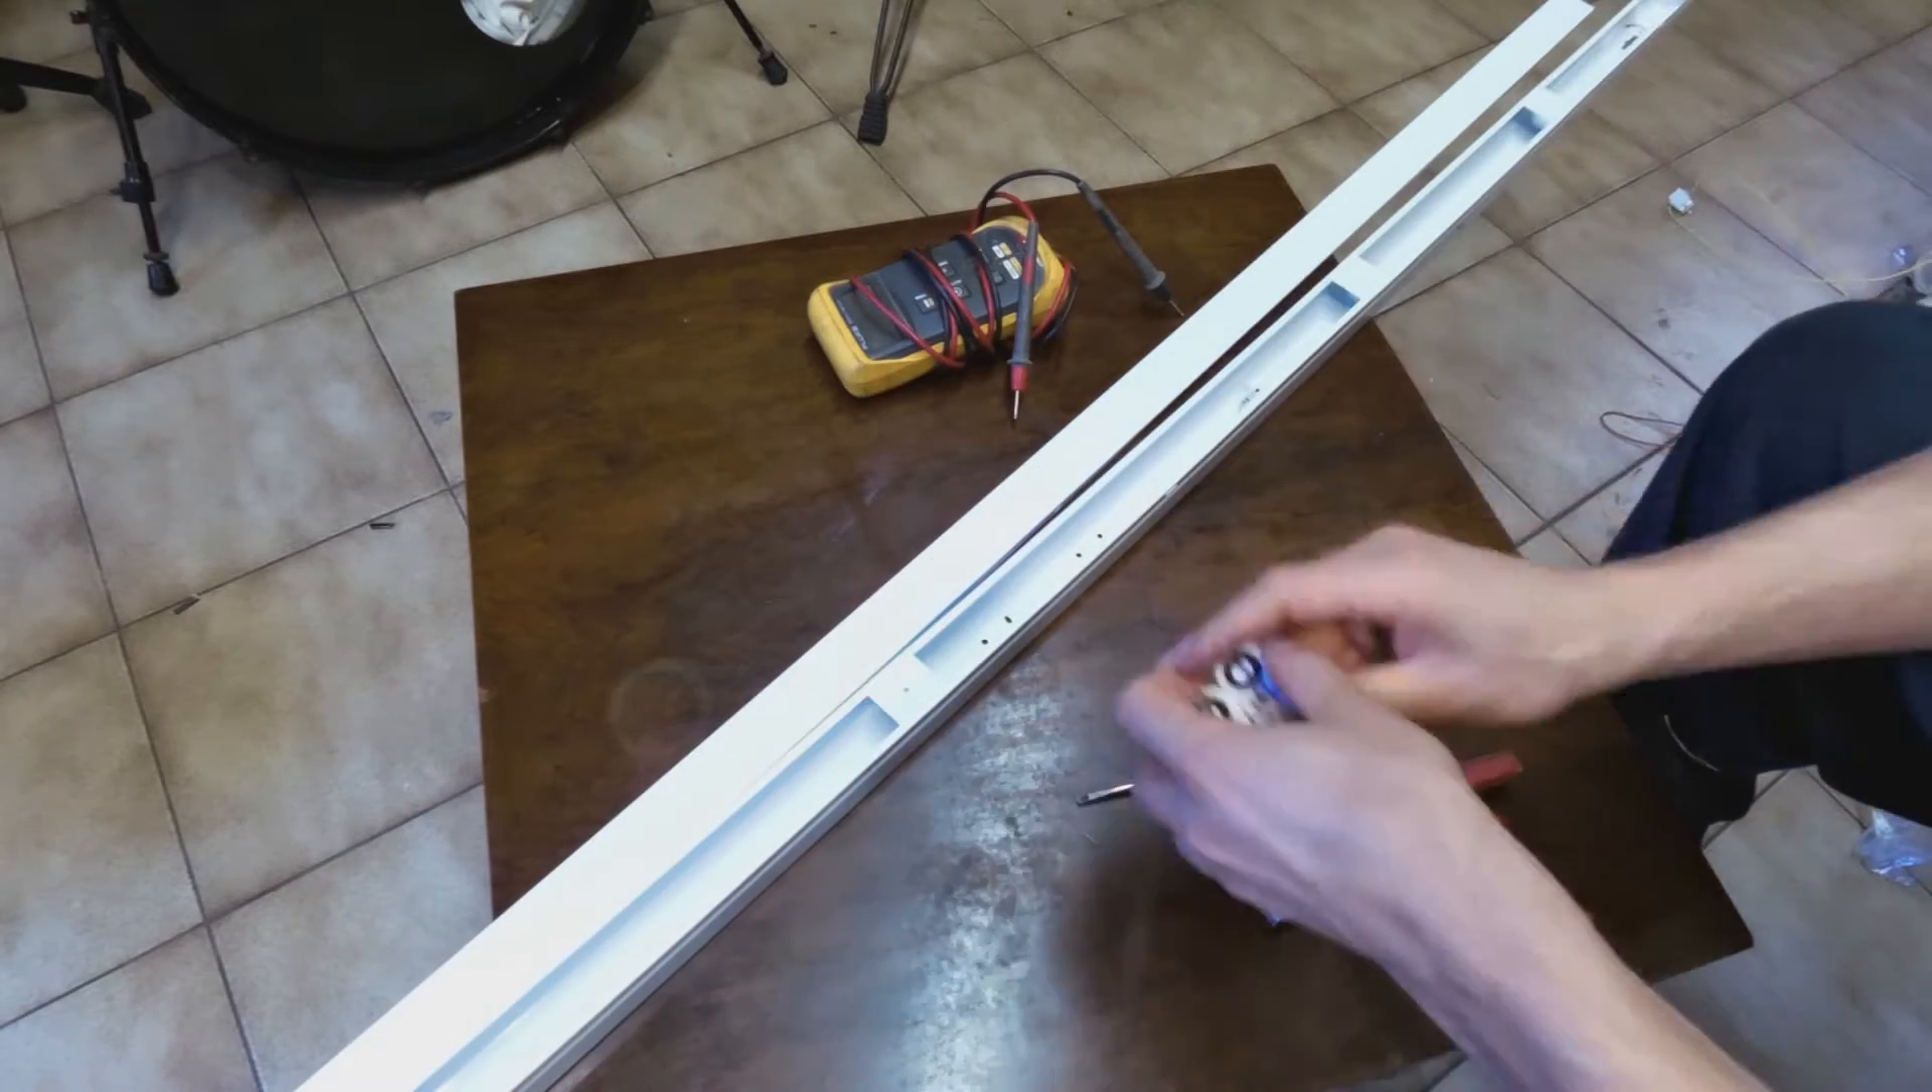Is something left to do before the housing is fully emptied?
No.